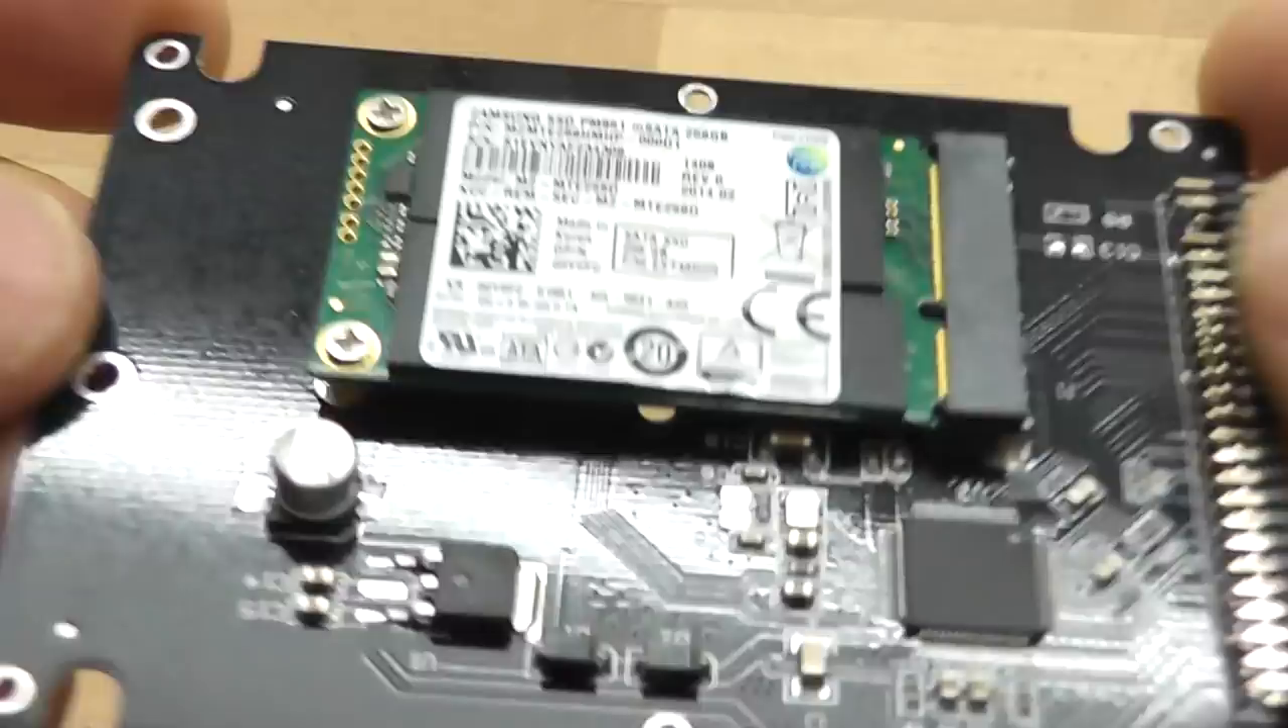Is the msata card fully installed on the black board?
Yes.